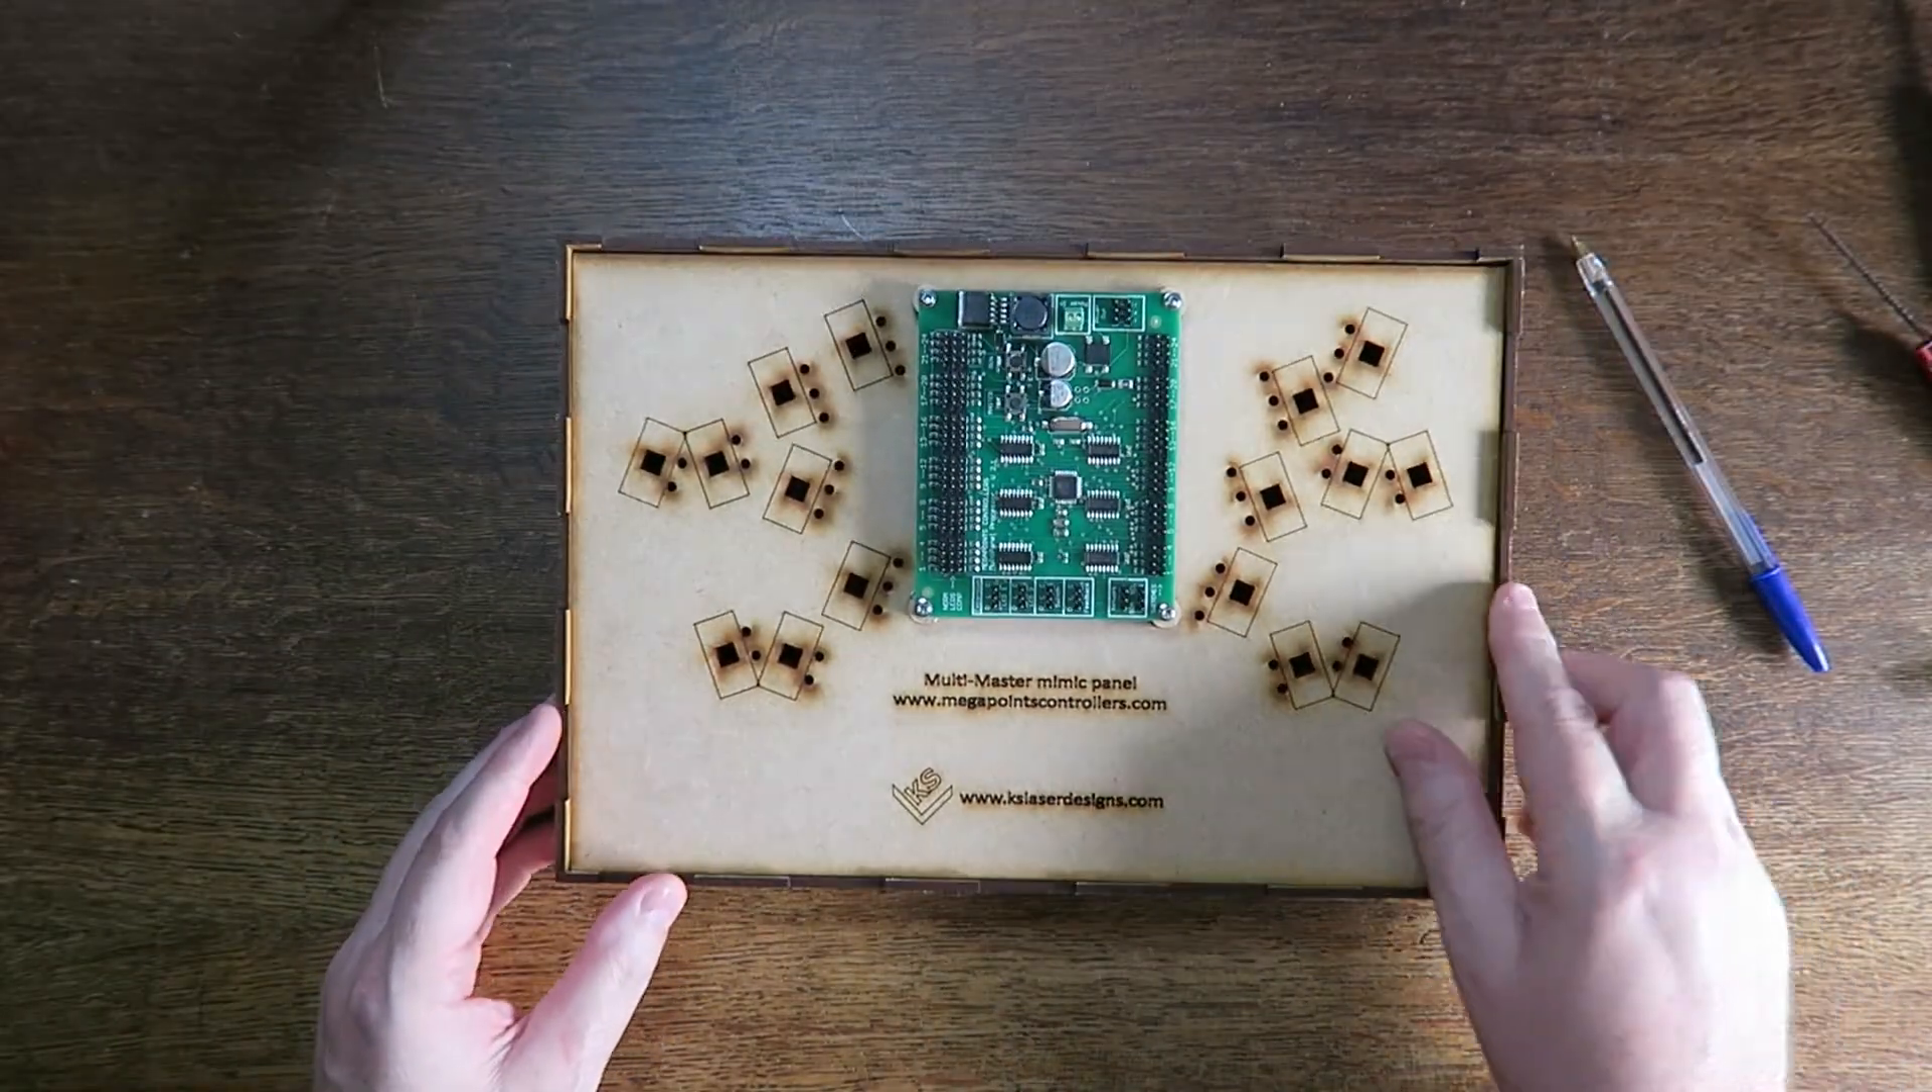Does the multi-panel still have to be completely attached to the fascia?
No.